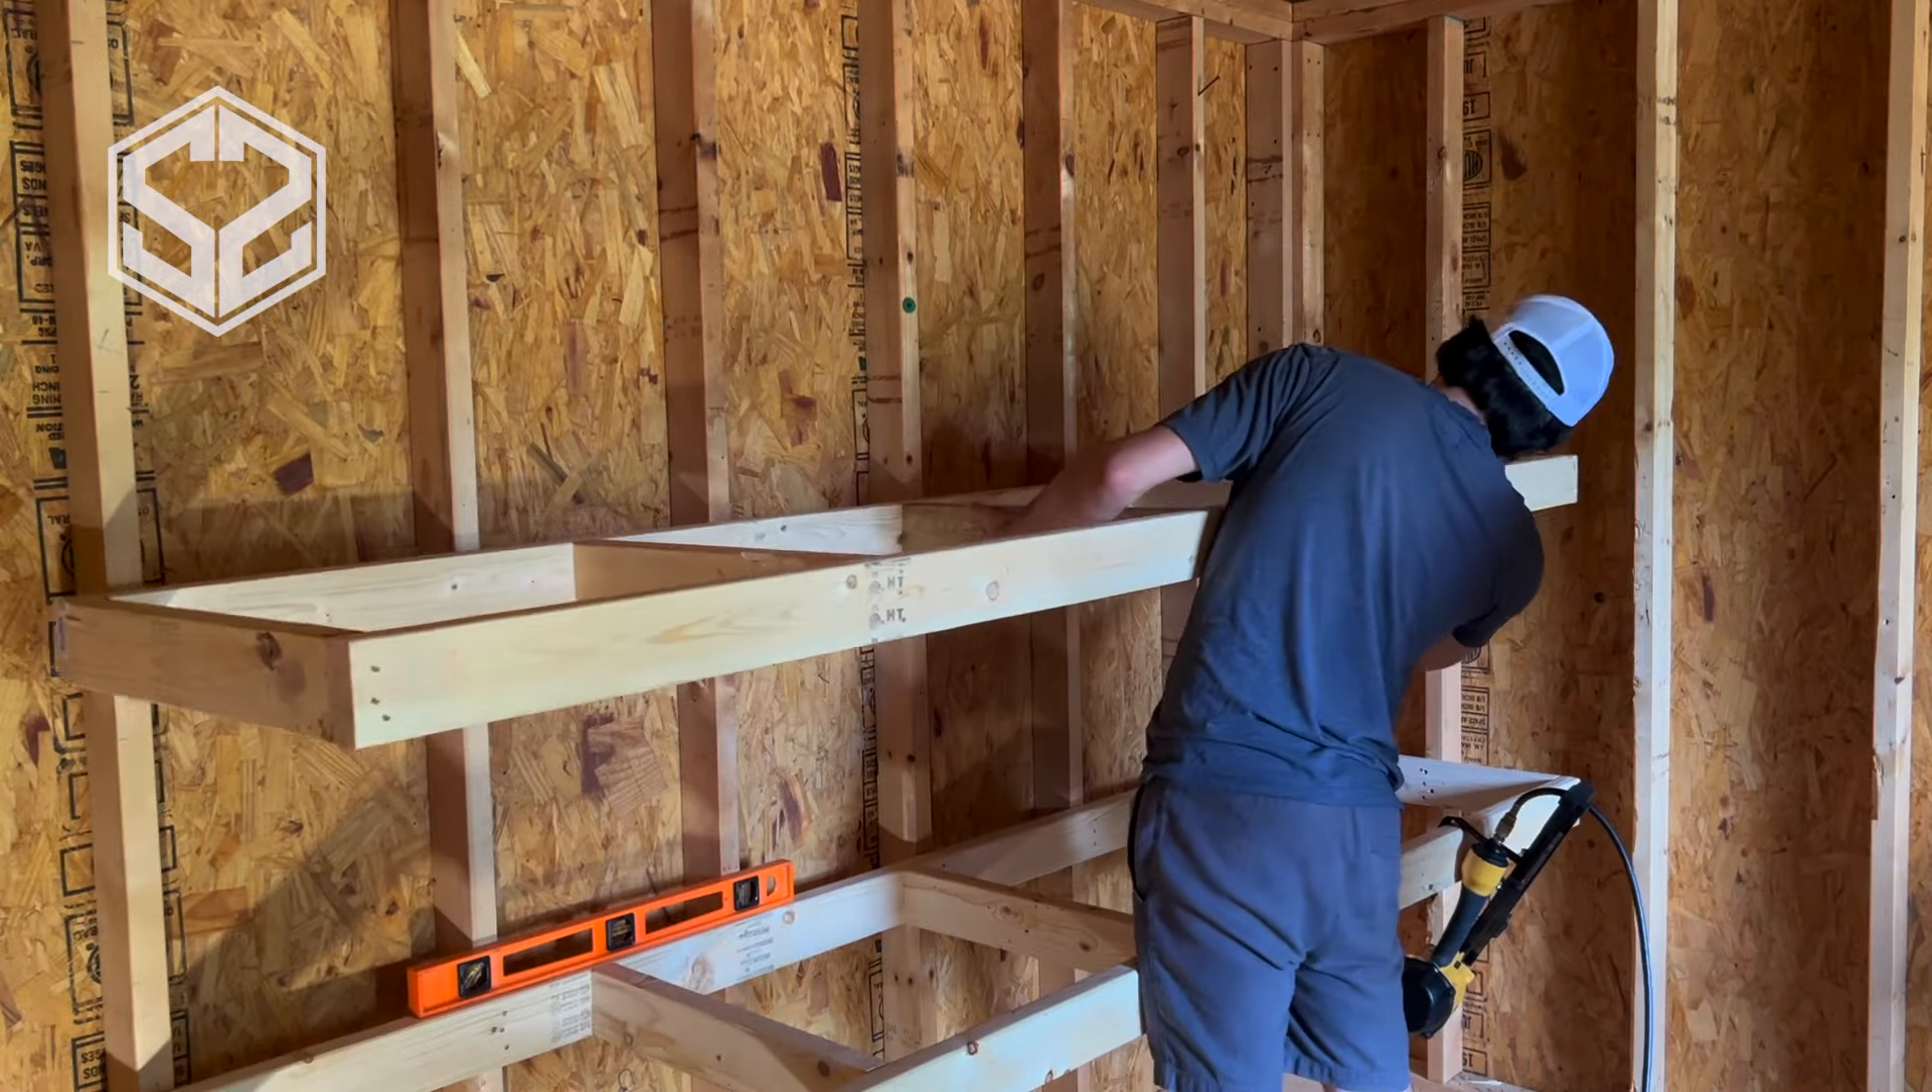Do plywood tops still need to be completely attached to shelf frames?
Yes.